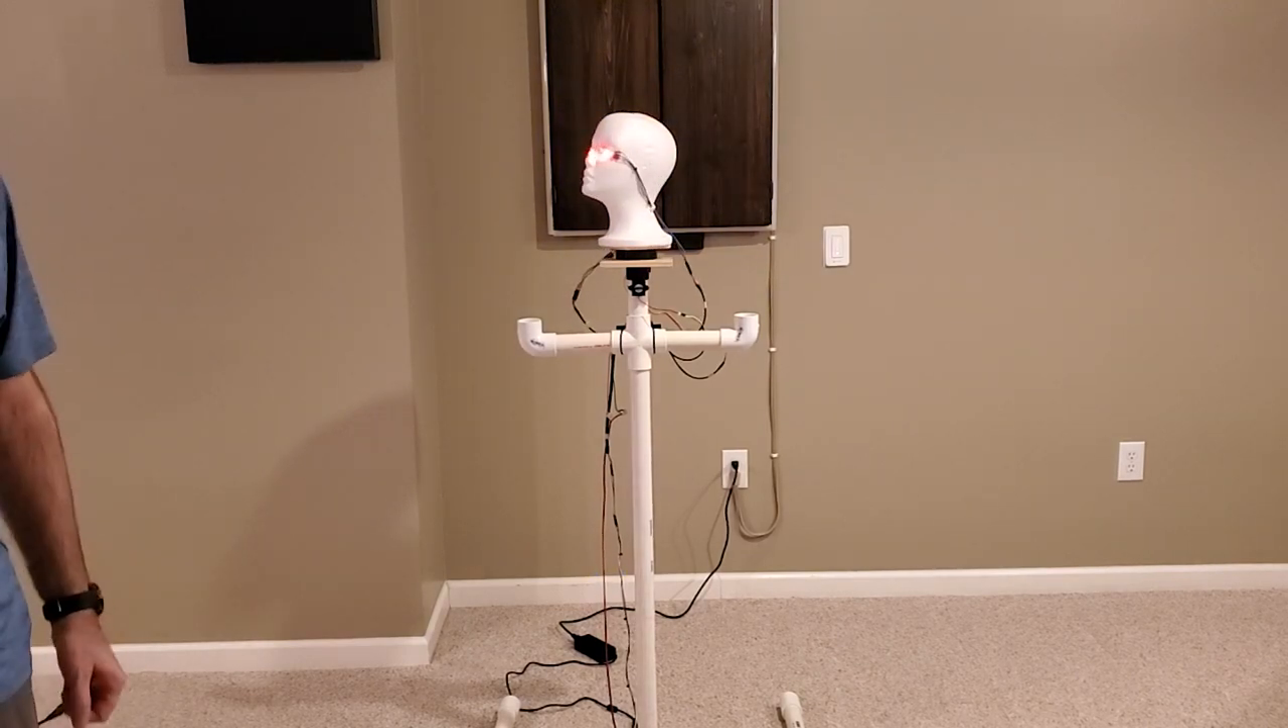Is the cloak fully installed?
No.